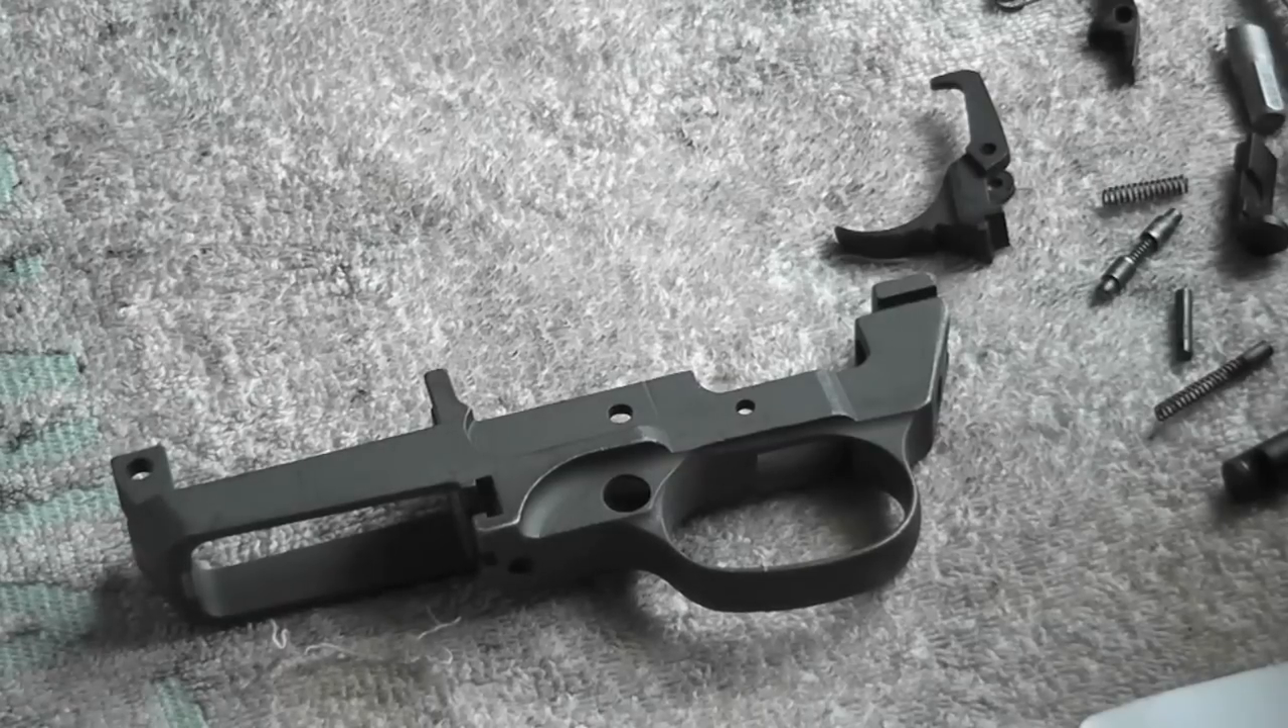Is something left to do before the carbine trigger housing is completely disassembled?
No.